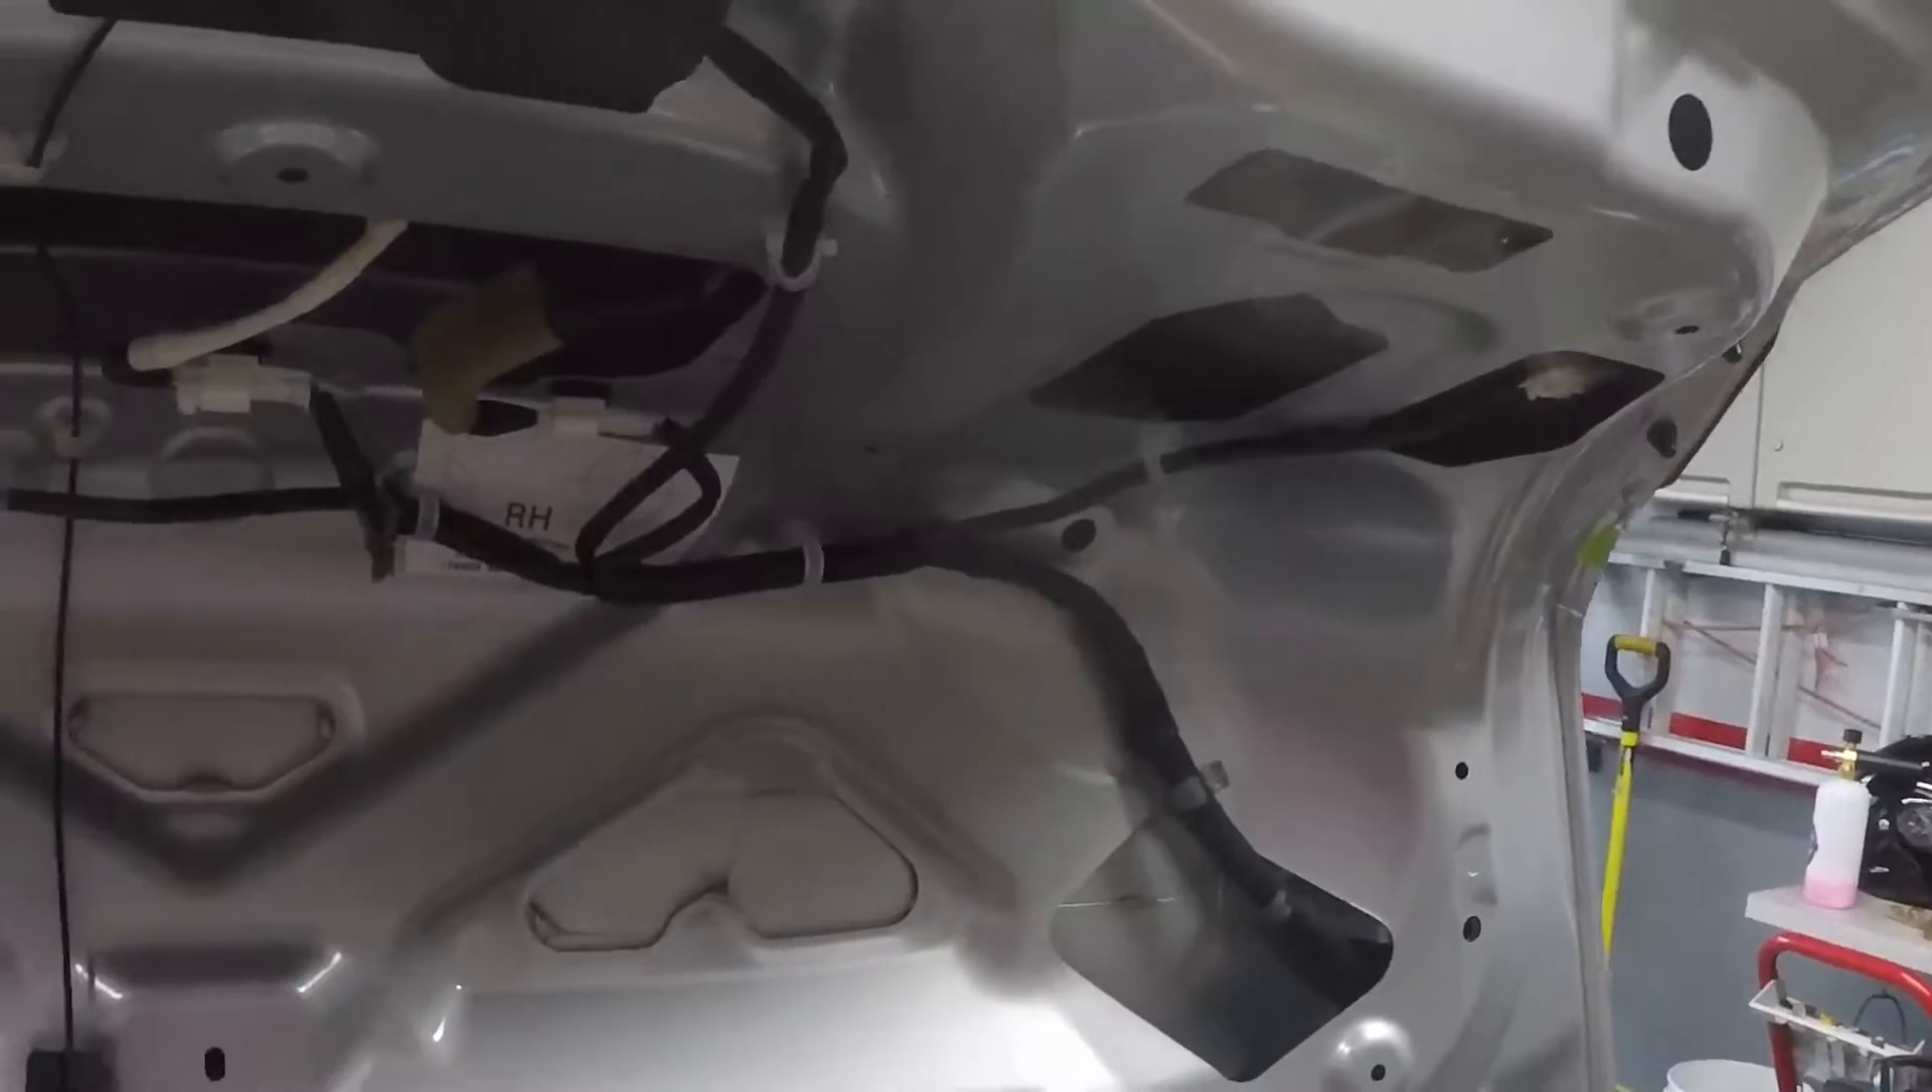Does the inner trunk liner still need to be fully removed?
No.